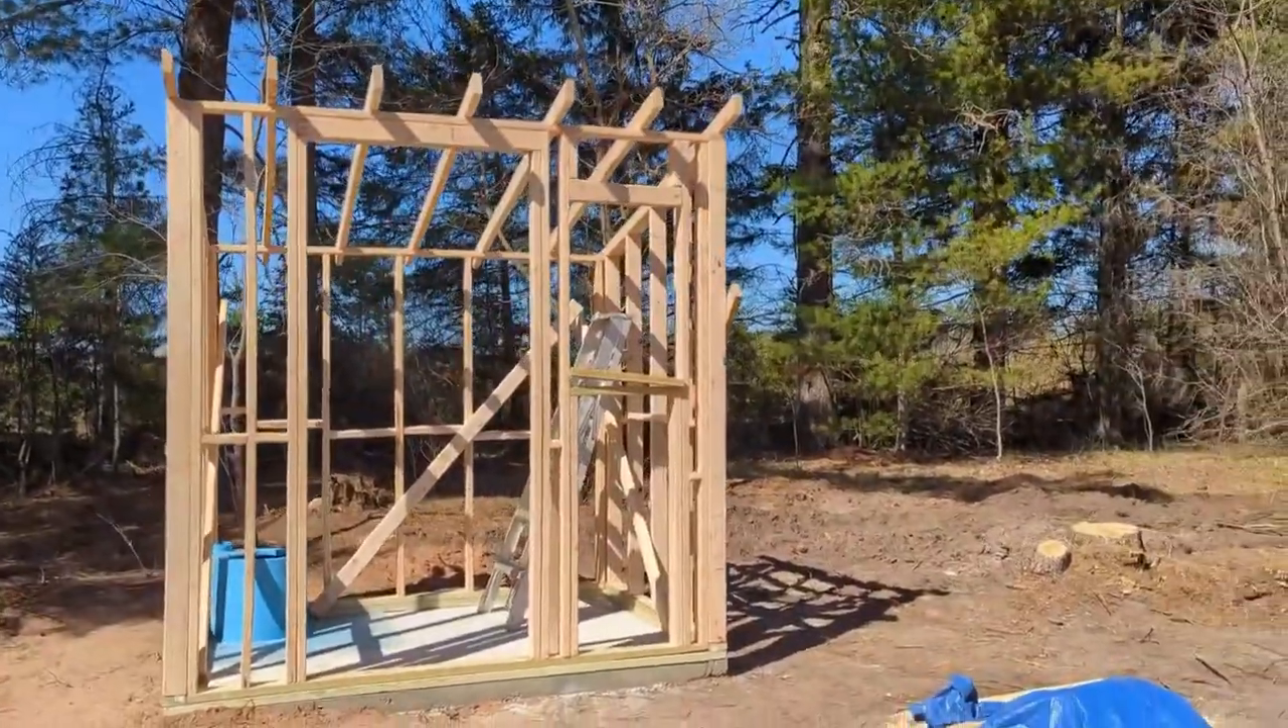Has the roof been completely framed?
Yes.